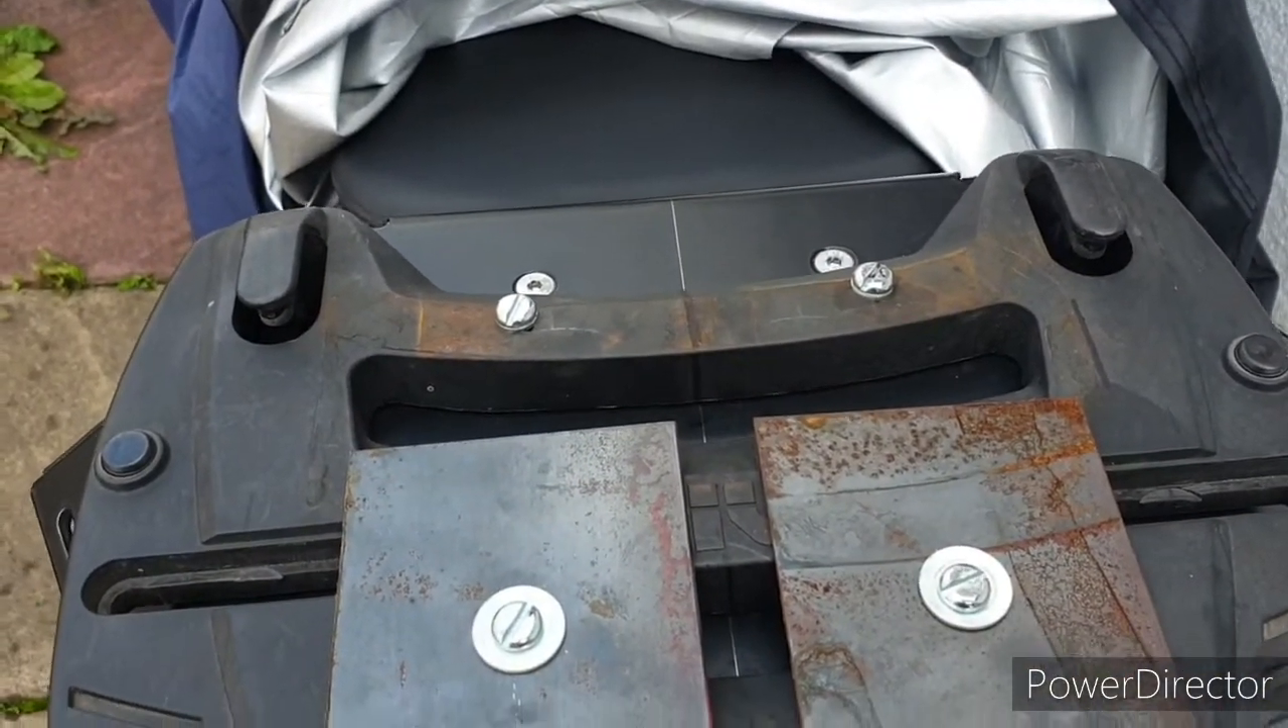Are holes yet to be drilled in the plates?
No.